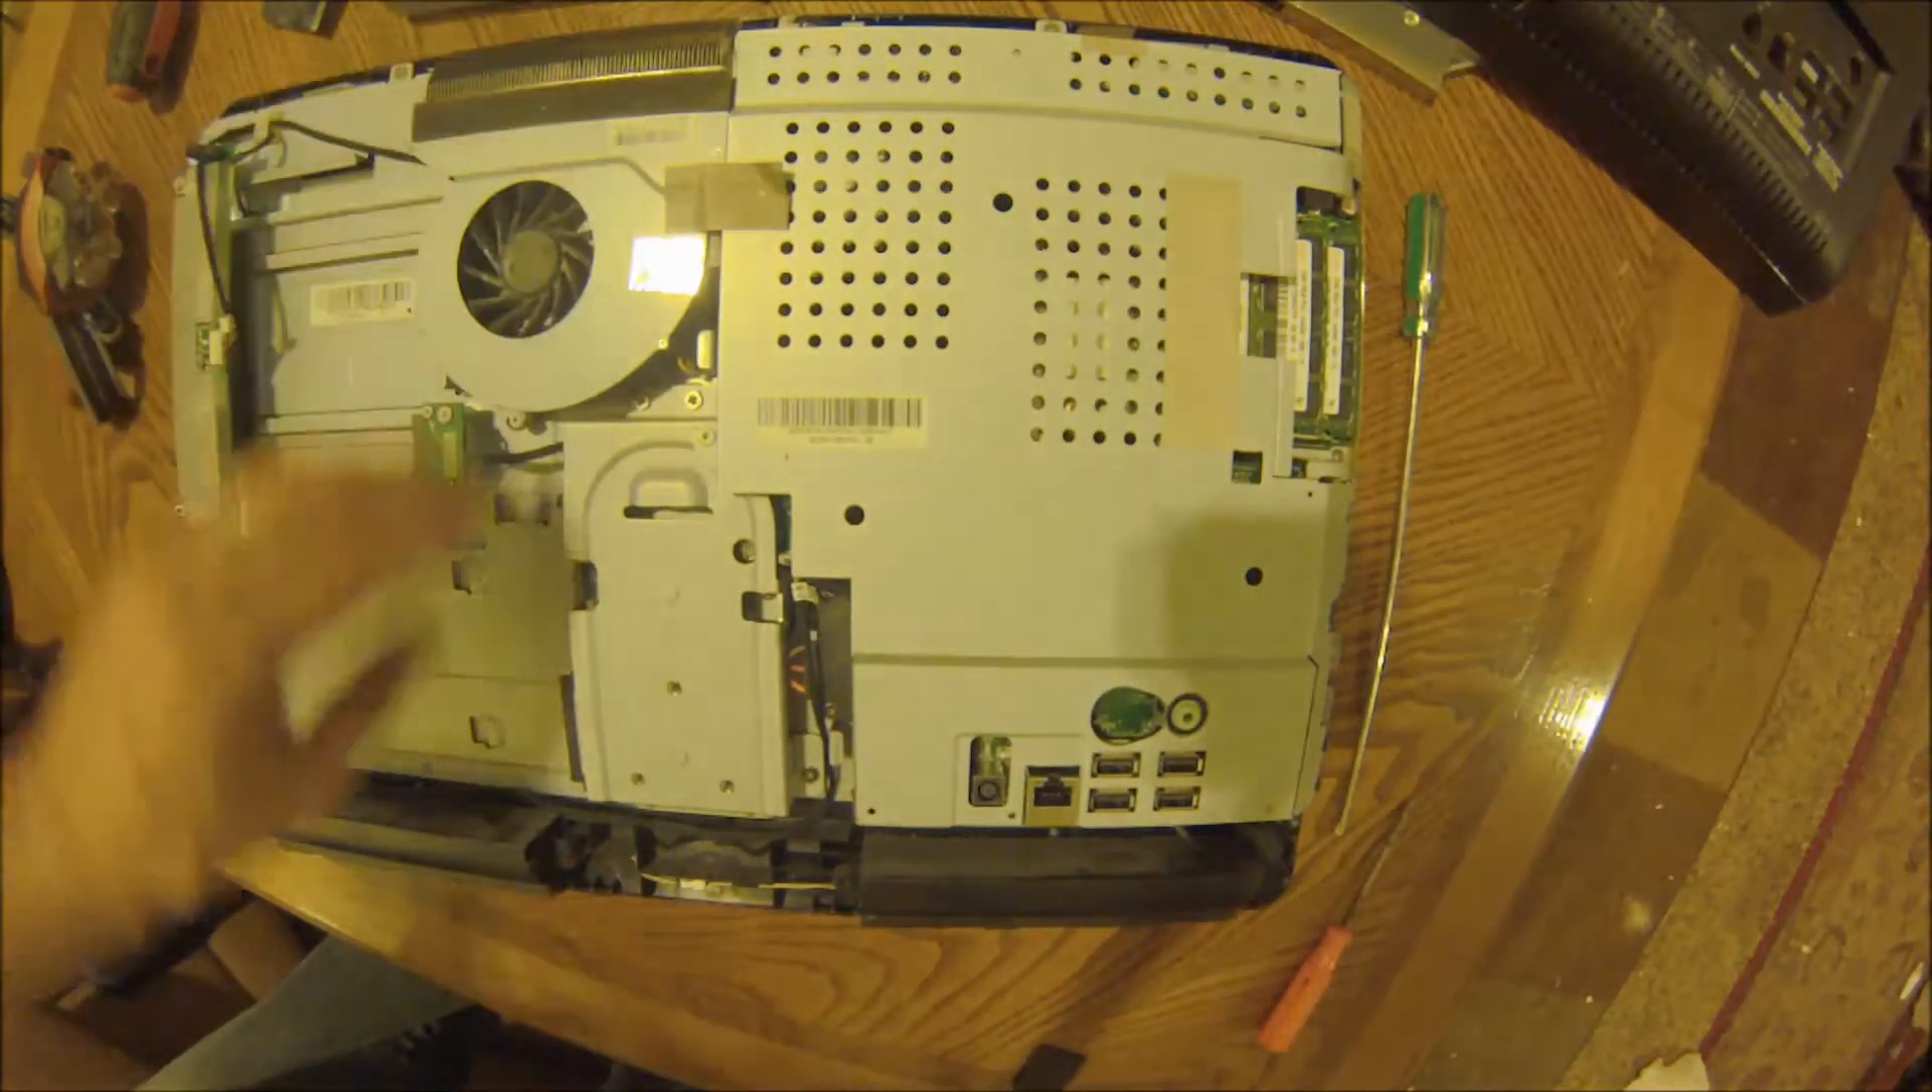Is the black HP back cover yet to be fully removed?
No.